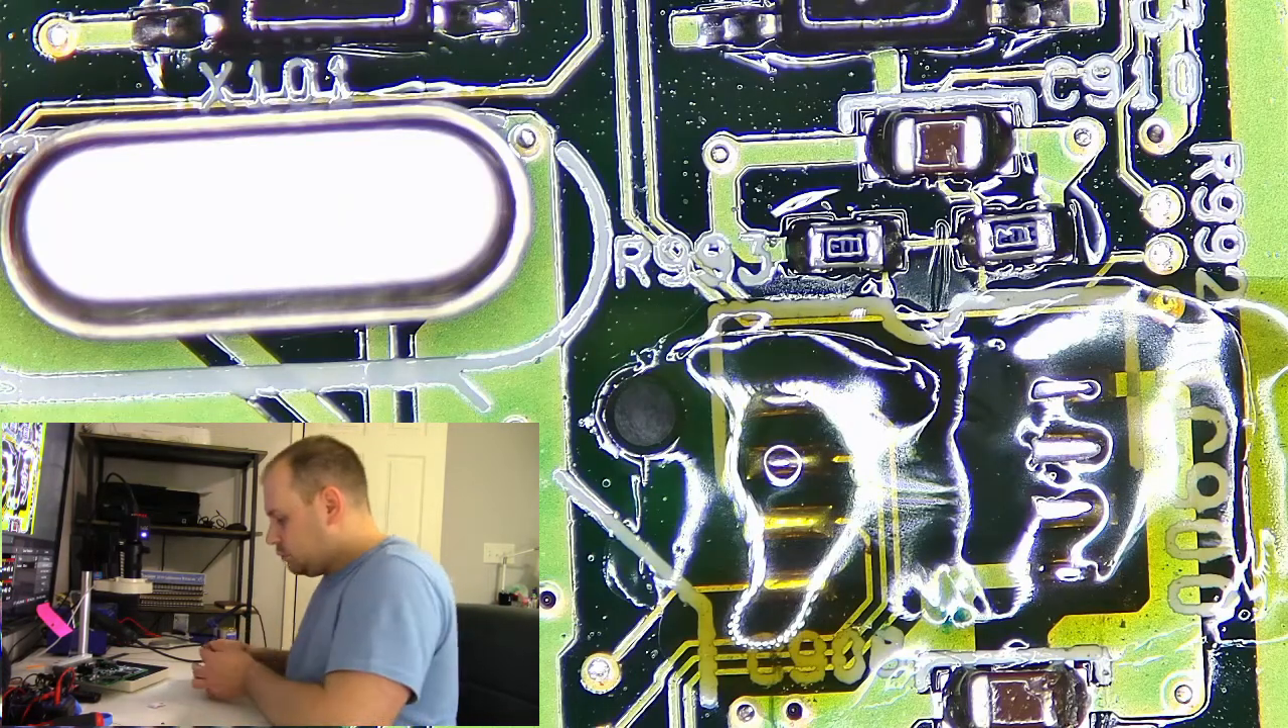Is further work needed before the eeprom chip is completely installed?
Yes.